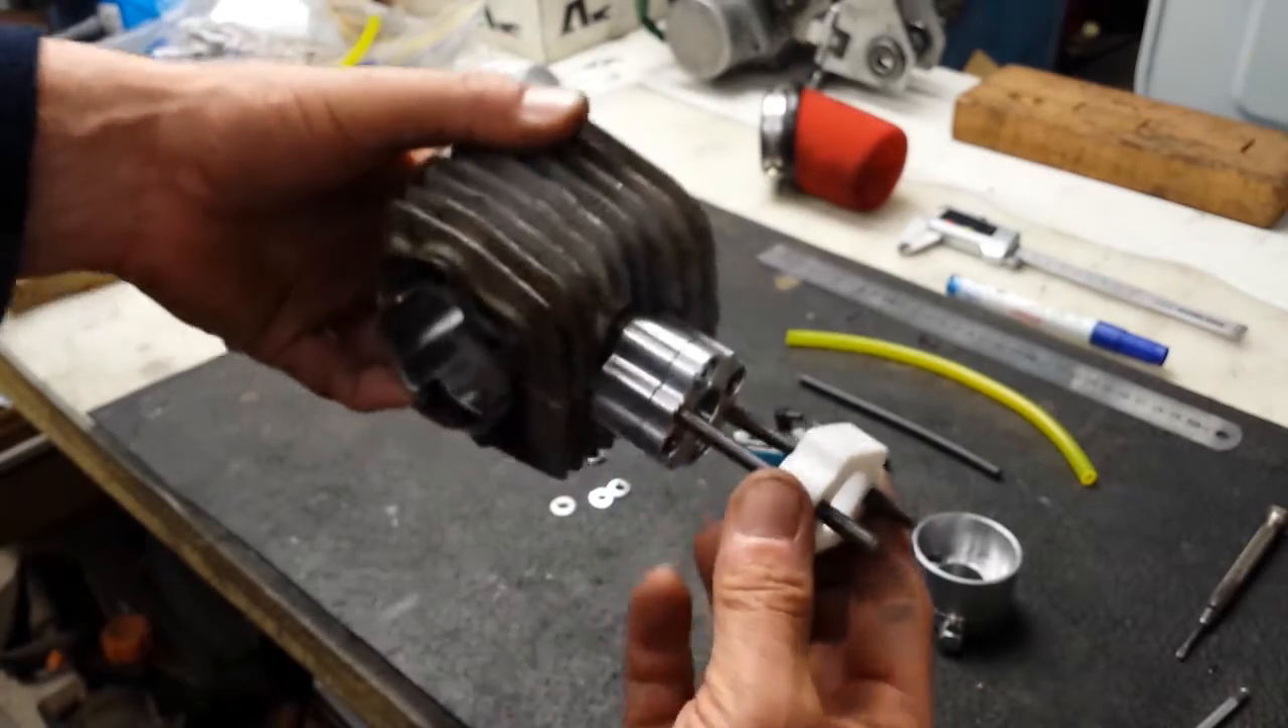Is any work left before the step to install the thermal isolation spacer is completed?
Yes.